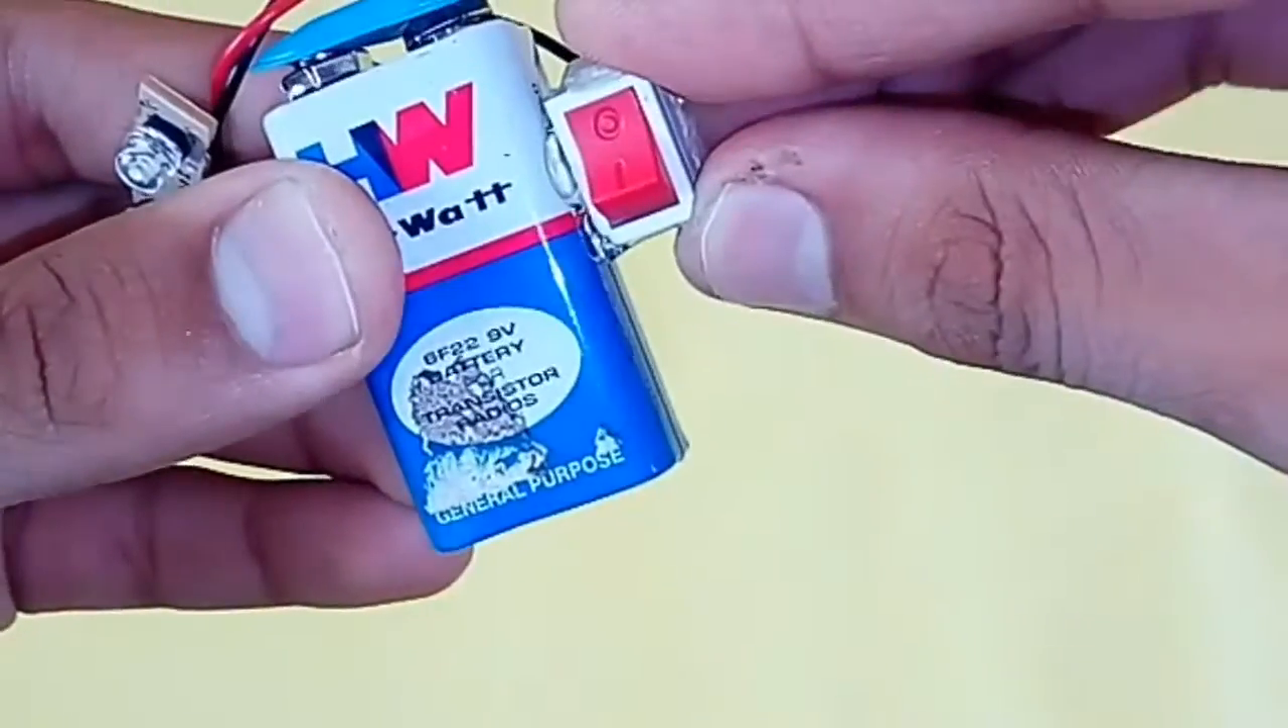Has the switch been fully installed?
Yes.